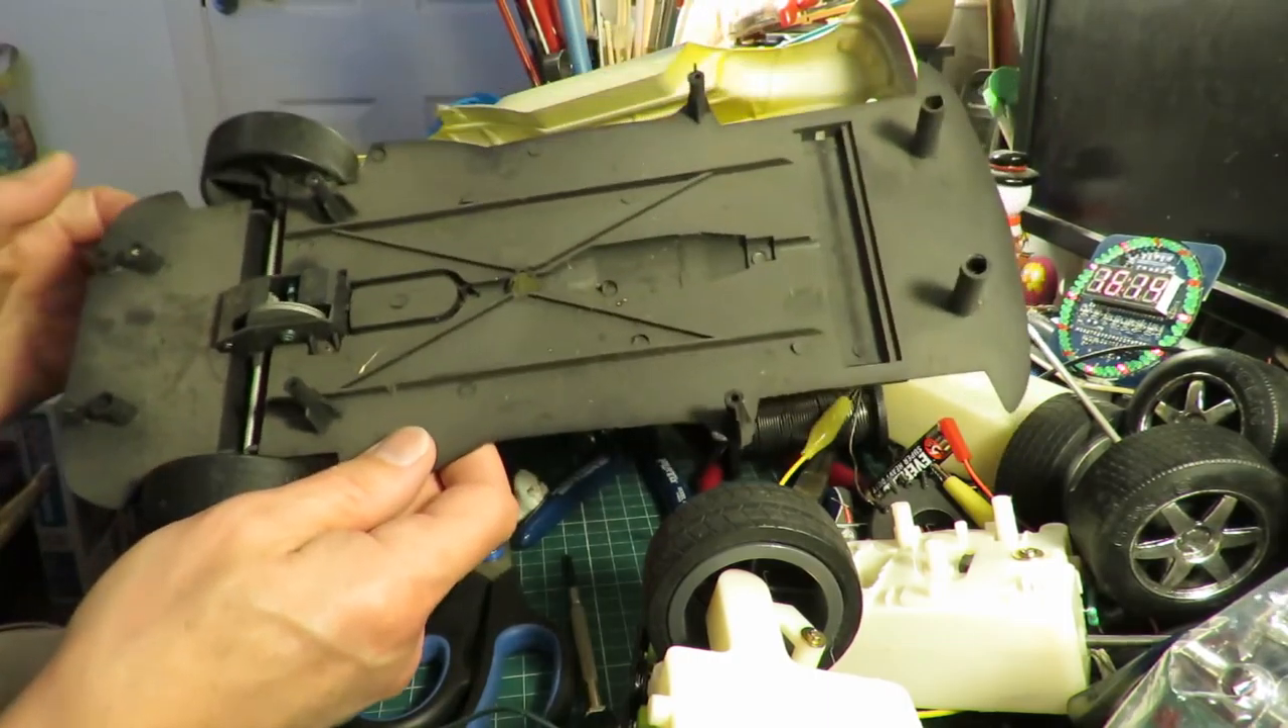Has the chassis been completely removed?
Yes.